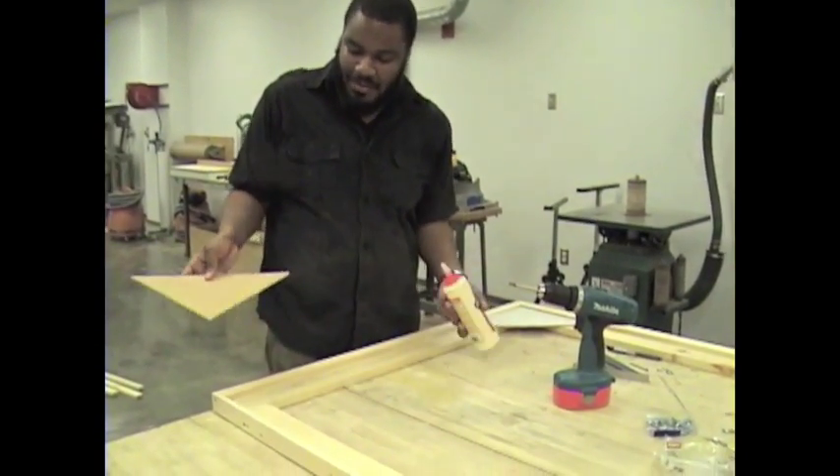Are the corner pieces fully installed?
No.